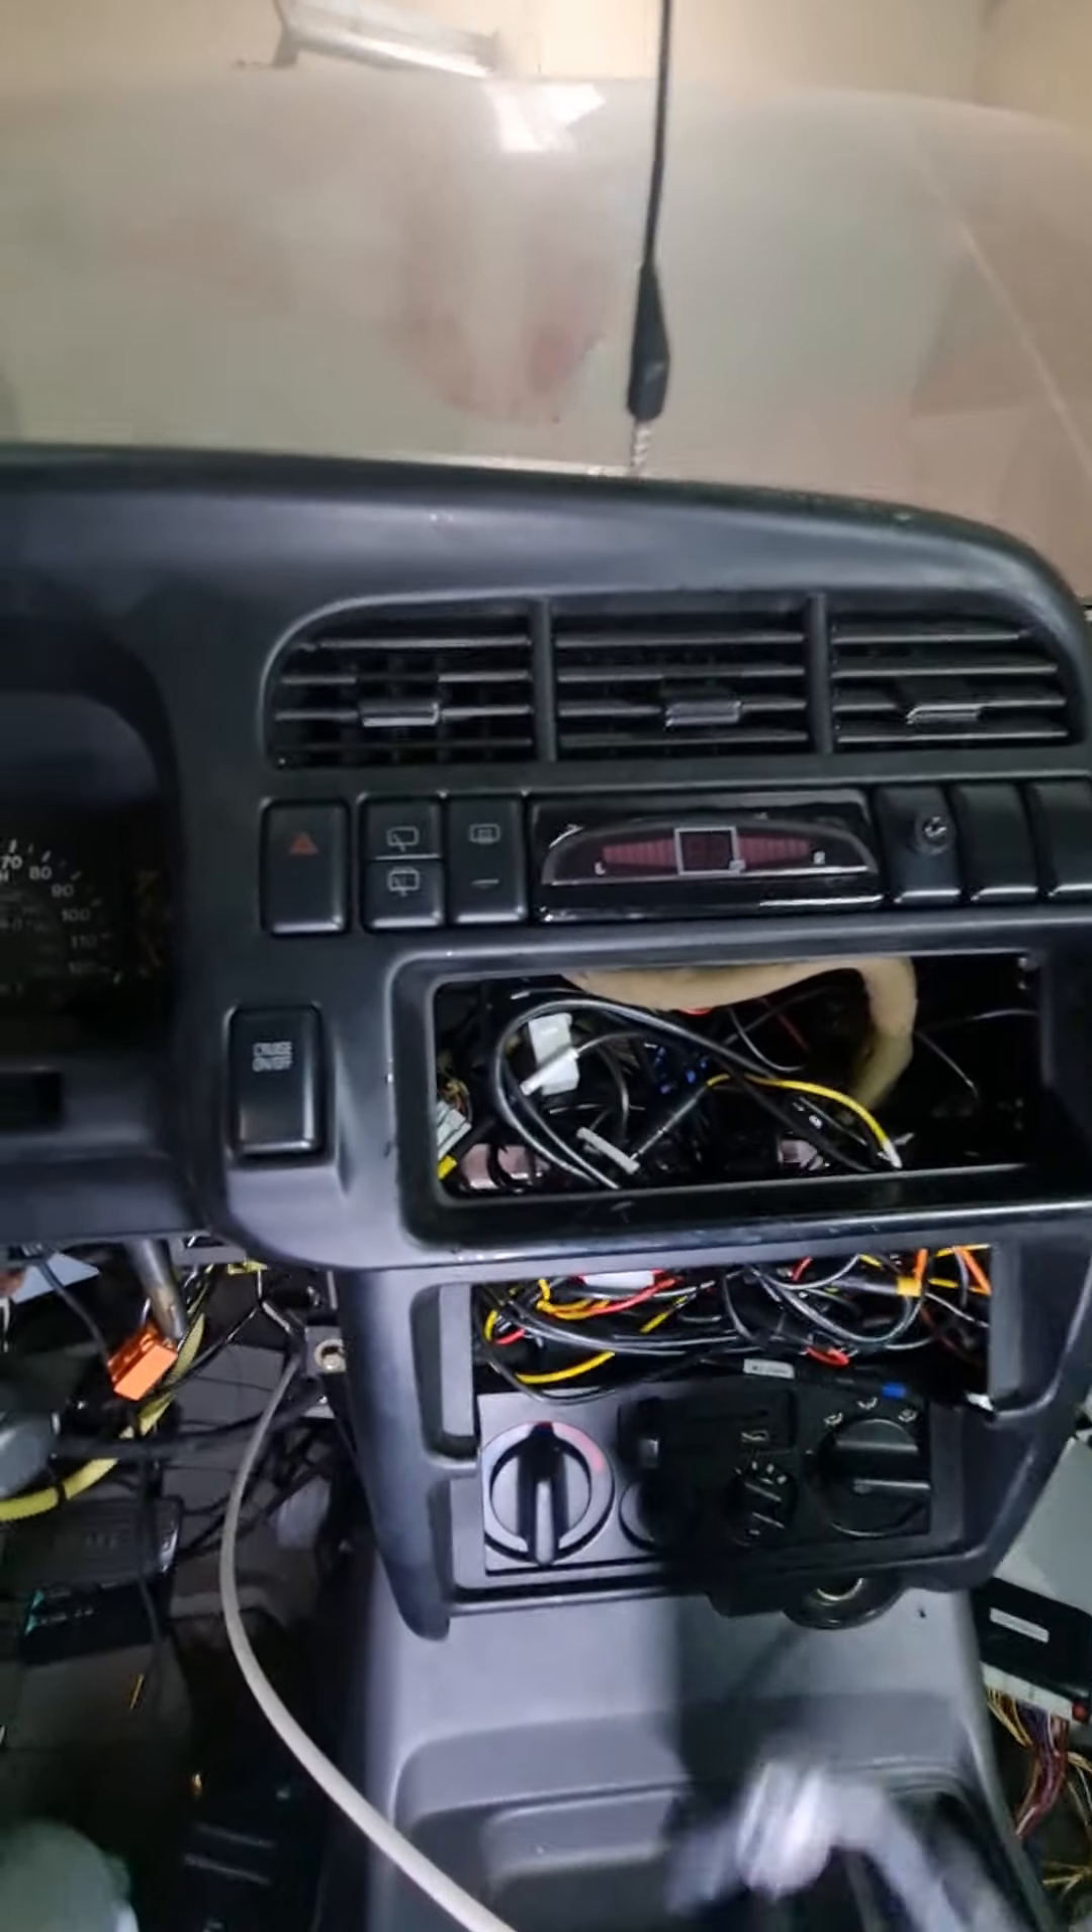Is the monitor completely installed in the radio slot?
No.